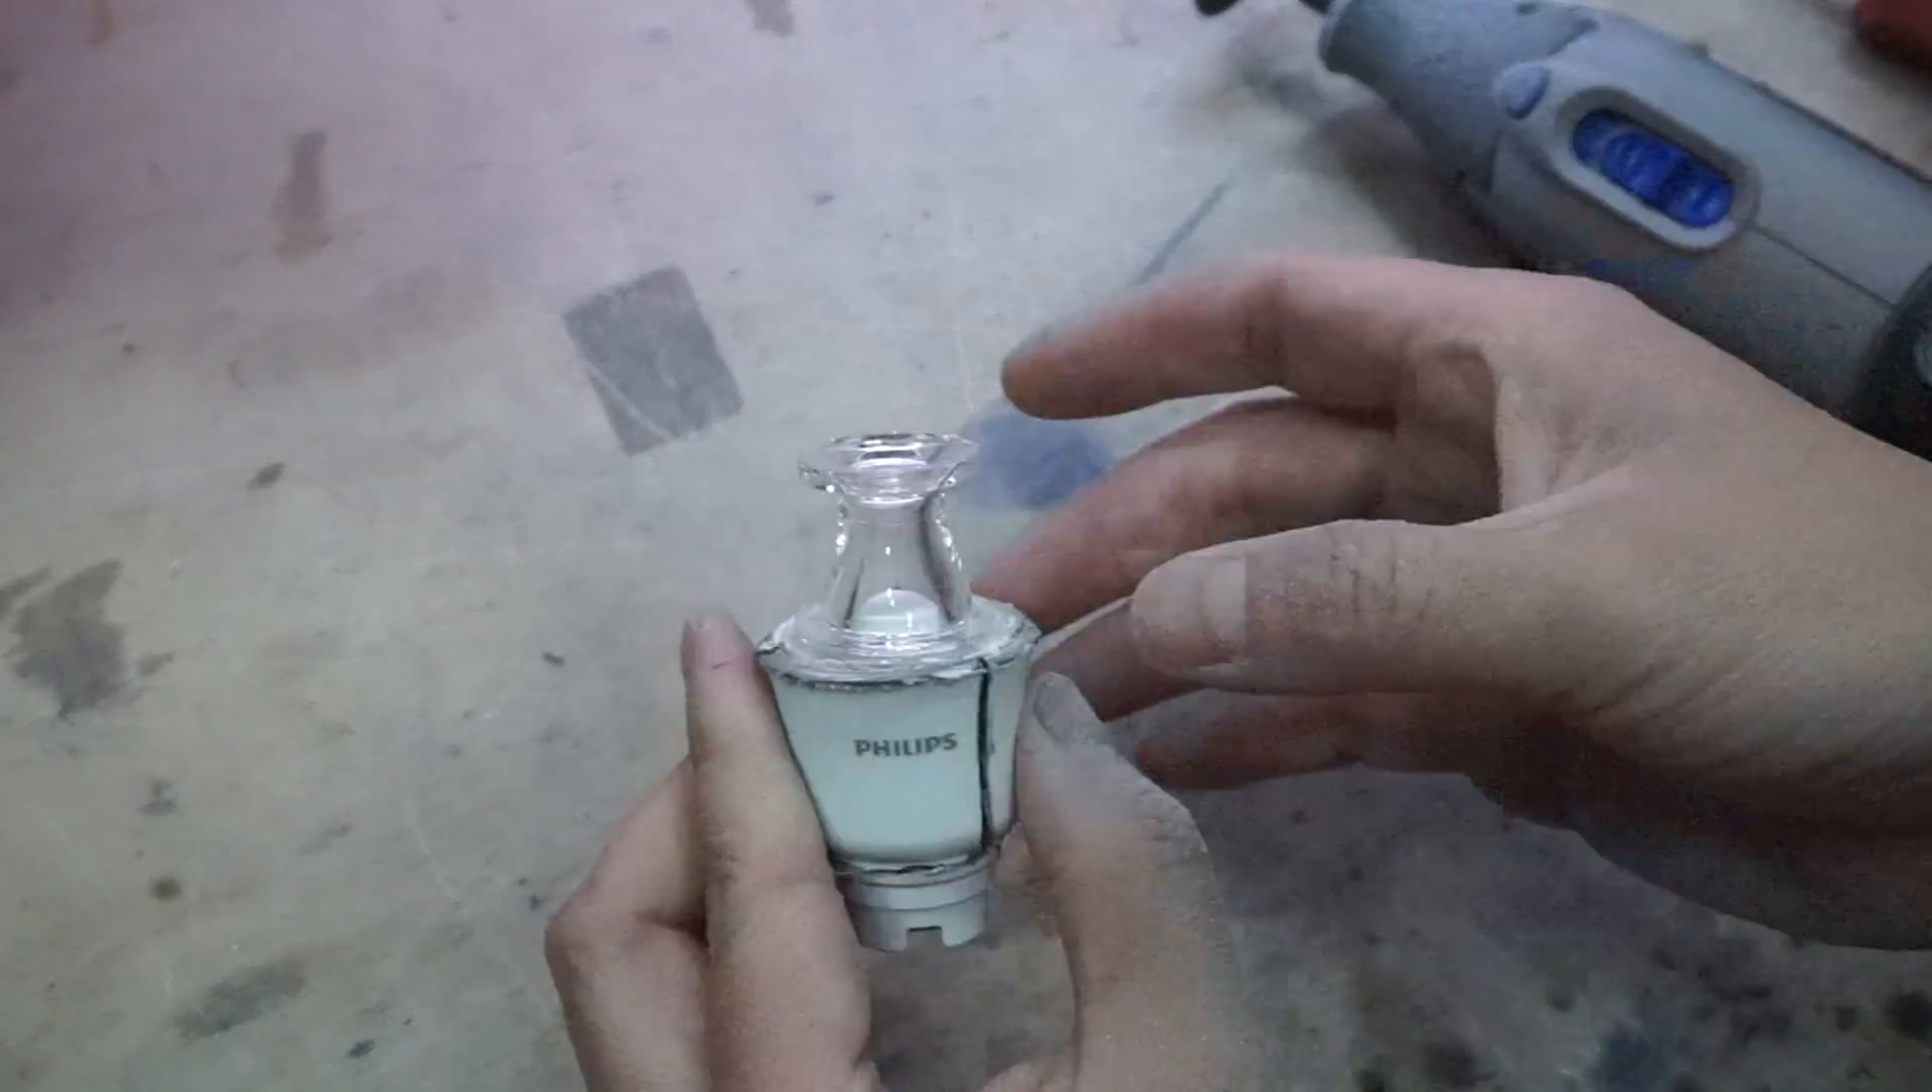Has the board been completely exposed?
No.